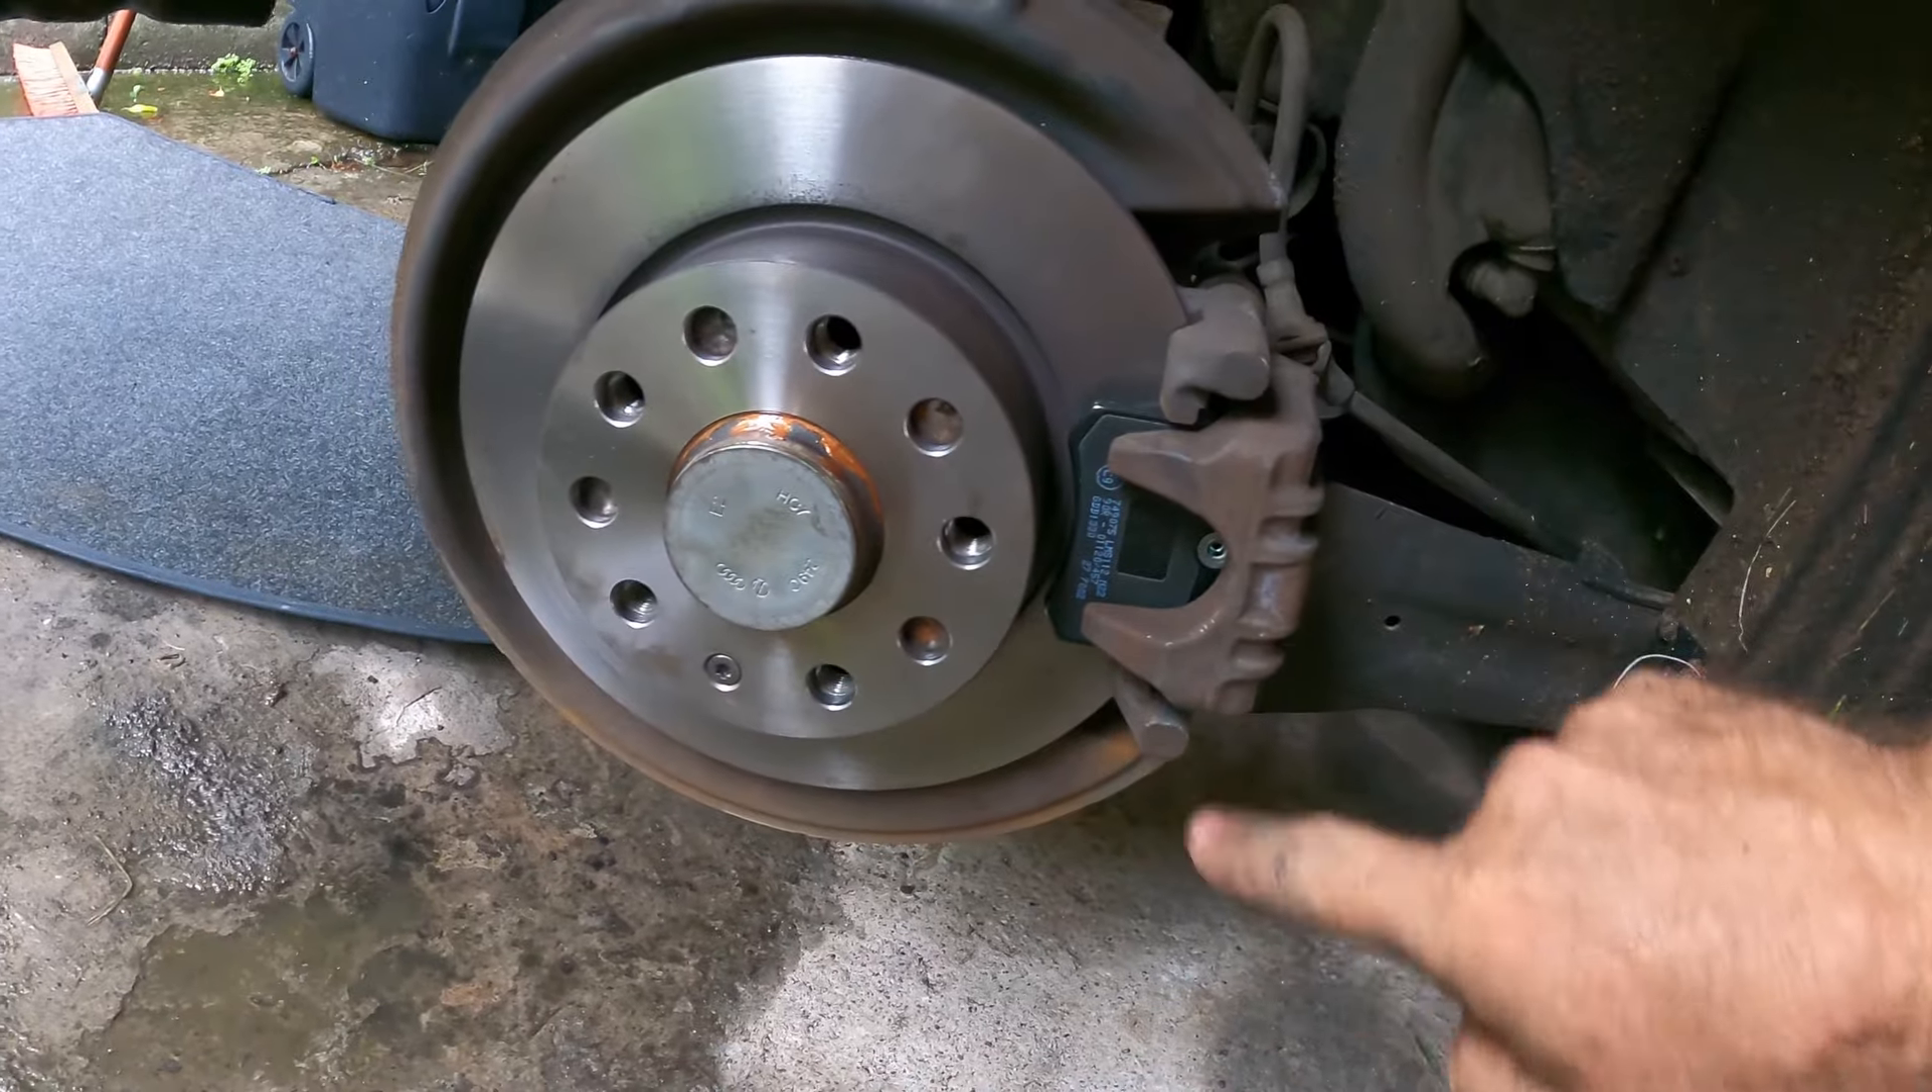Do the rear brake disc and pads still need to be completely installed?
No.